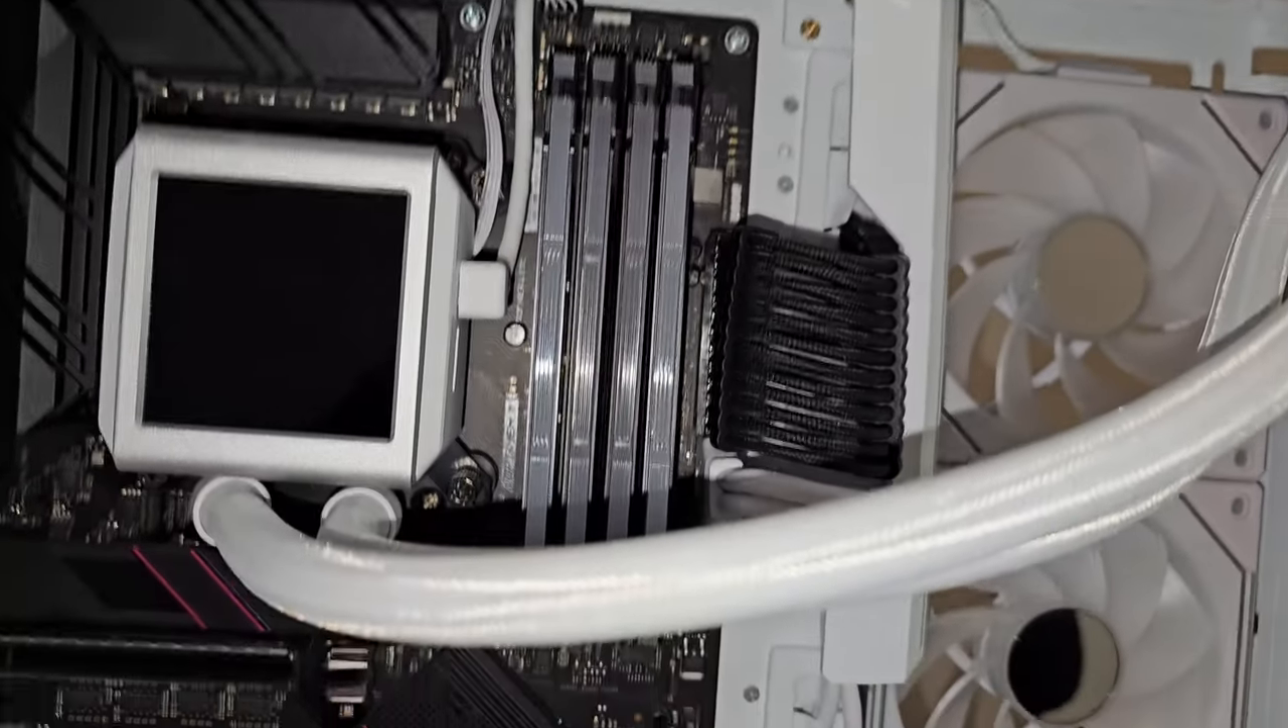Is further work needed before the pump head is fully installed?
No.